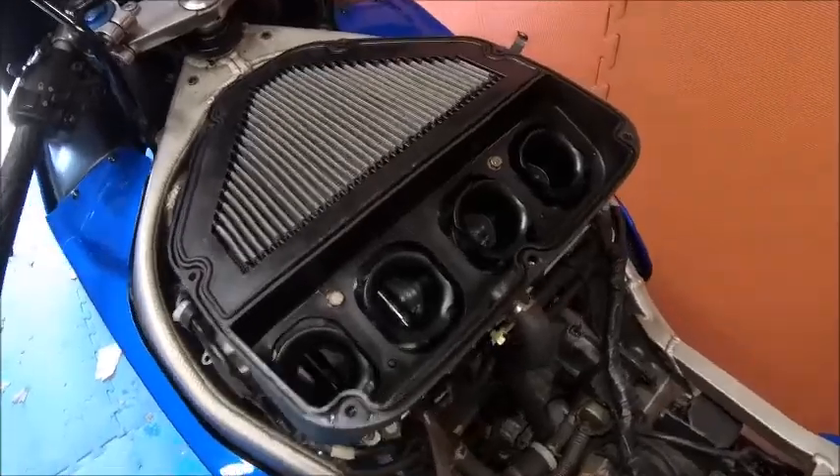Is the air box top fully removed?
Yes.